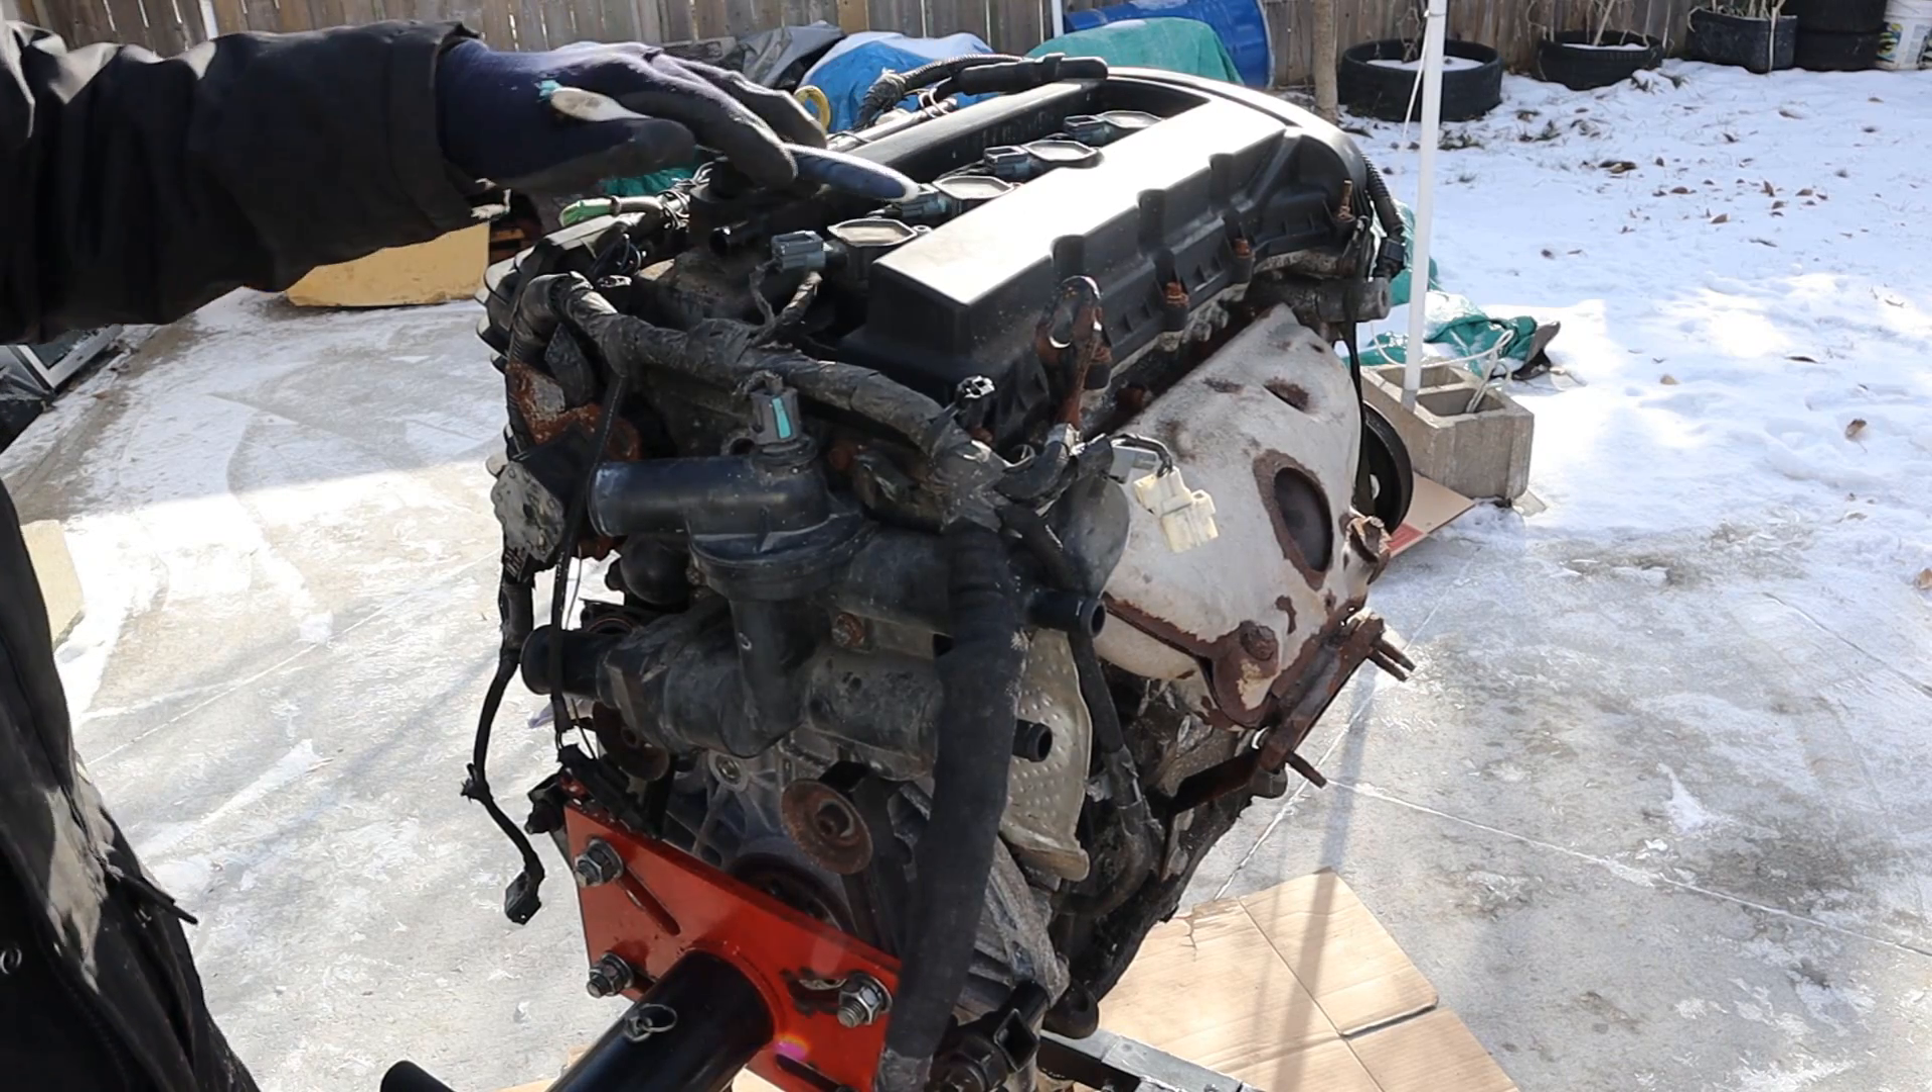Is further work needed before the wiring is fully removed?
Yes.